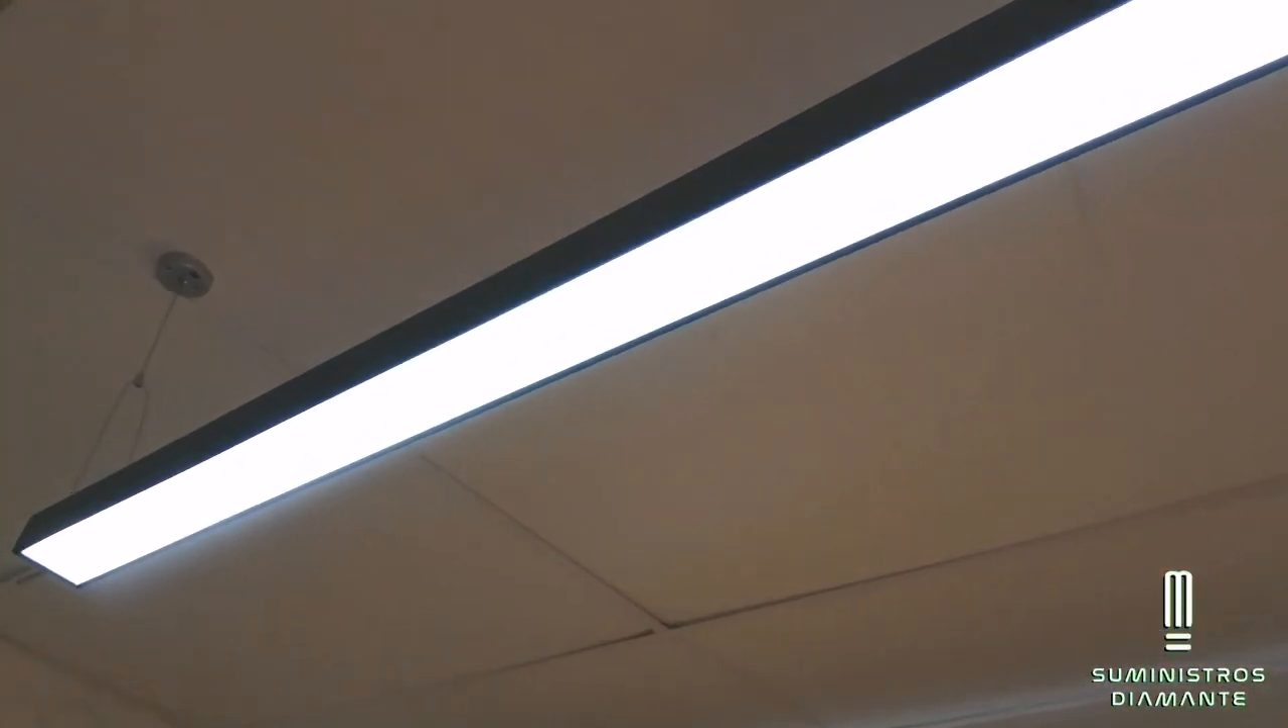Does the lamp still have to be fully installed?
No.